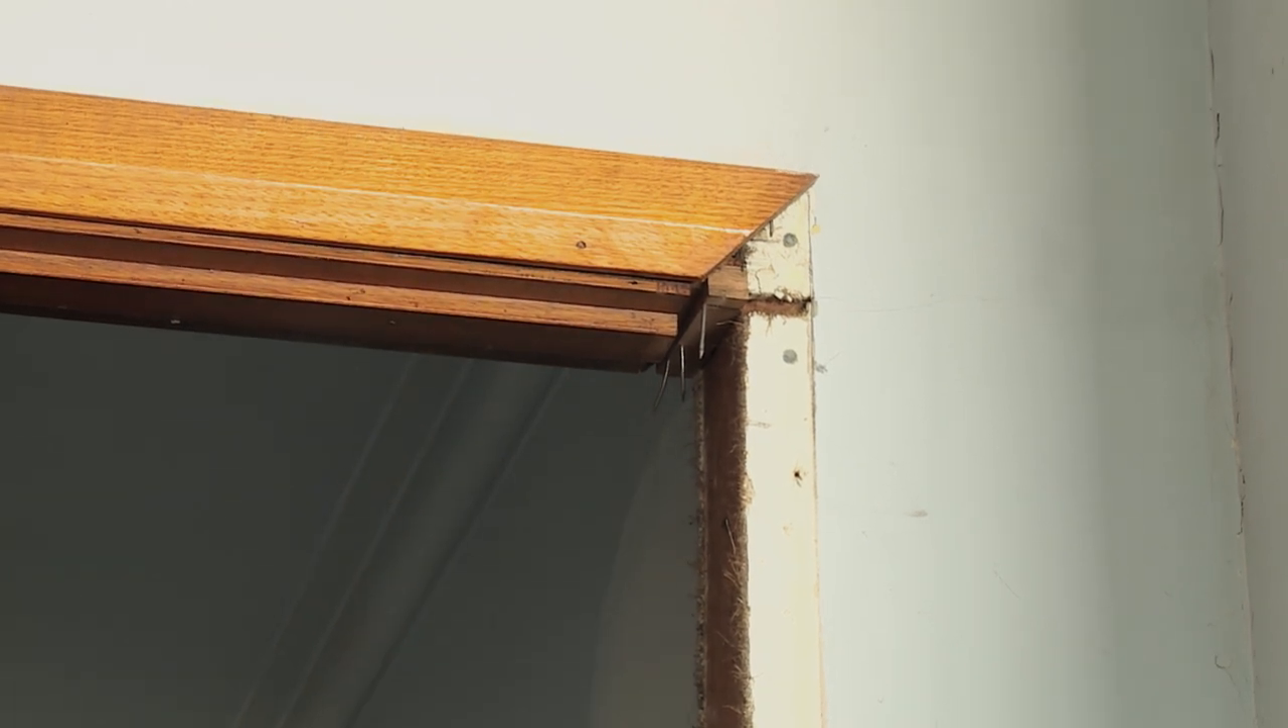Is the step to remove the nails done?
No.